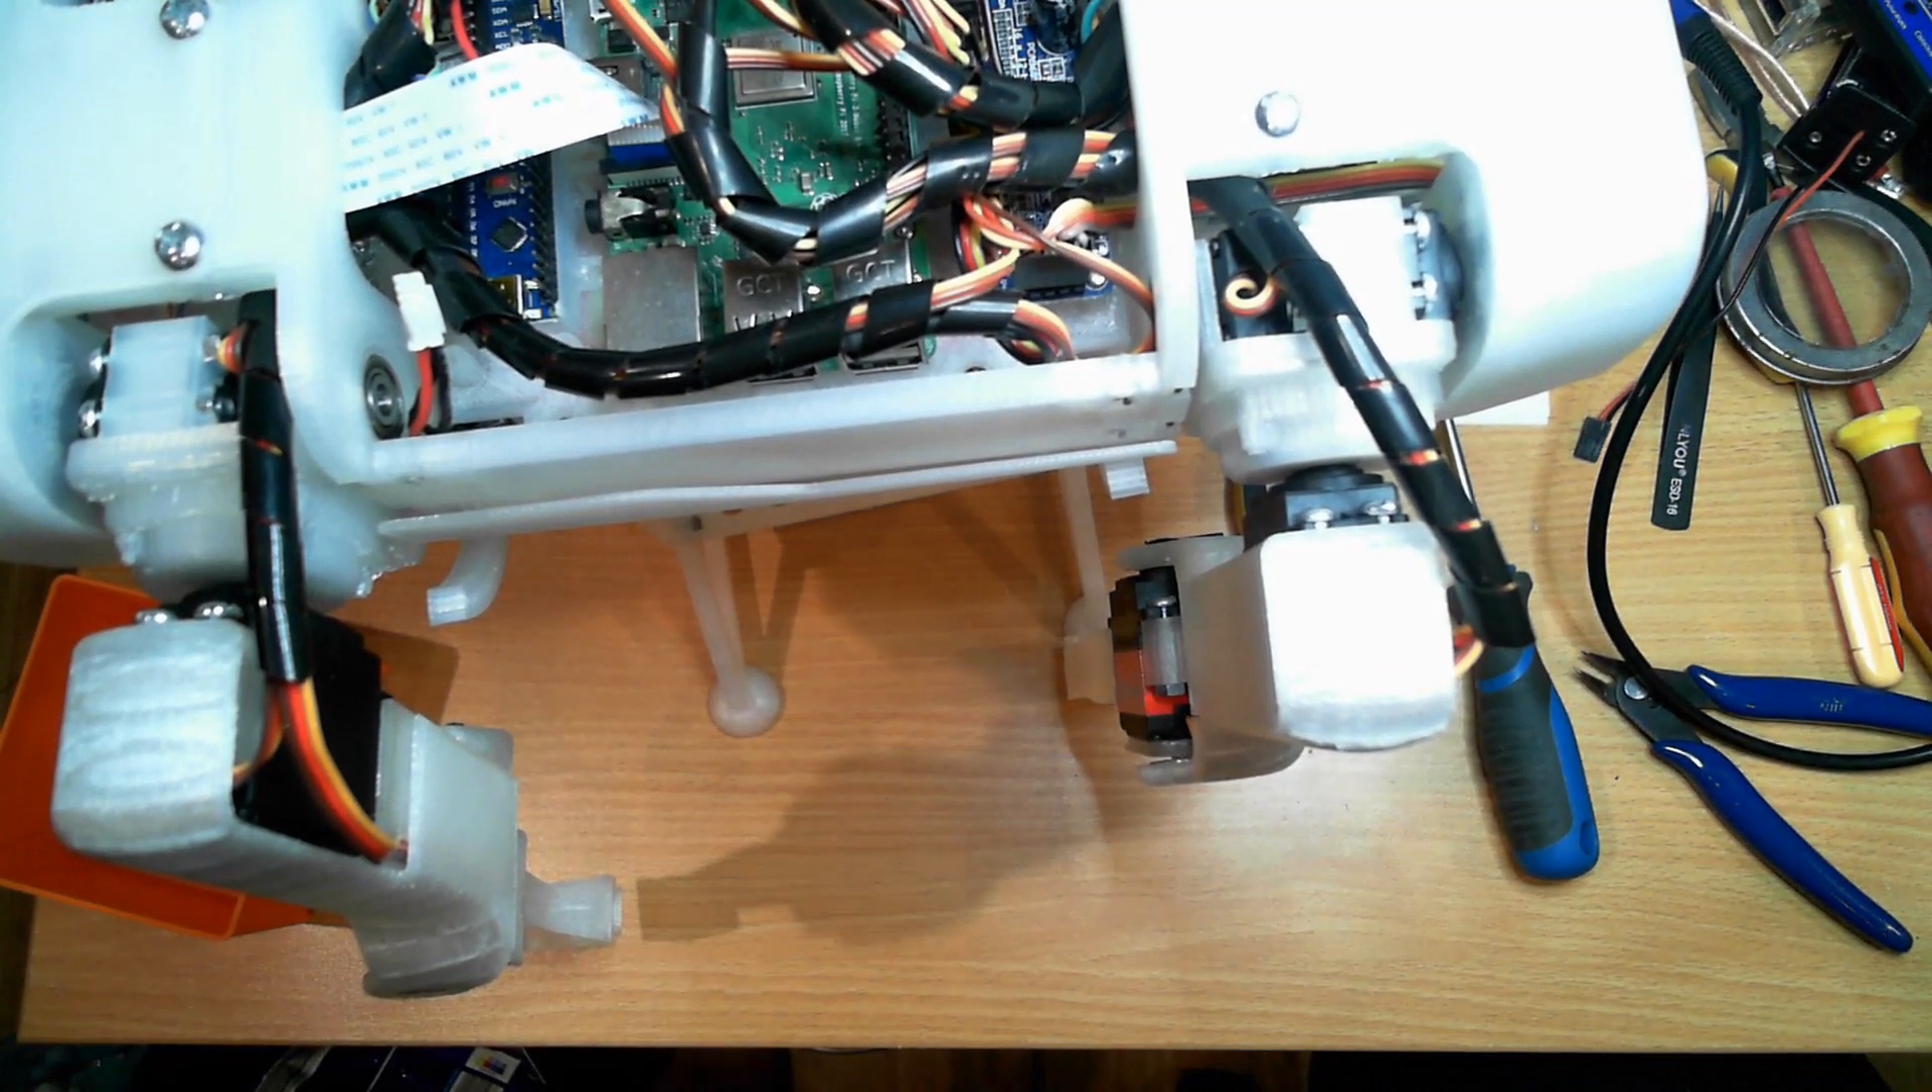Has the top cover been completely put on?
No.